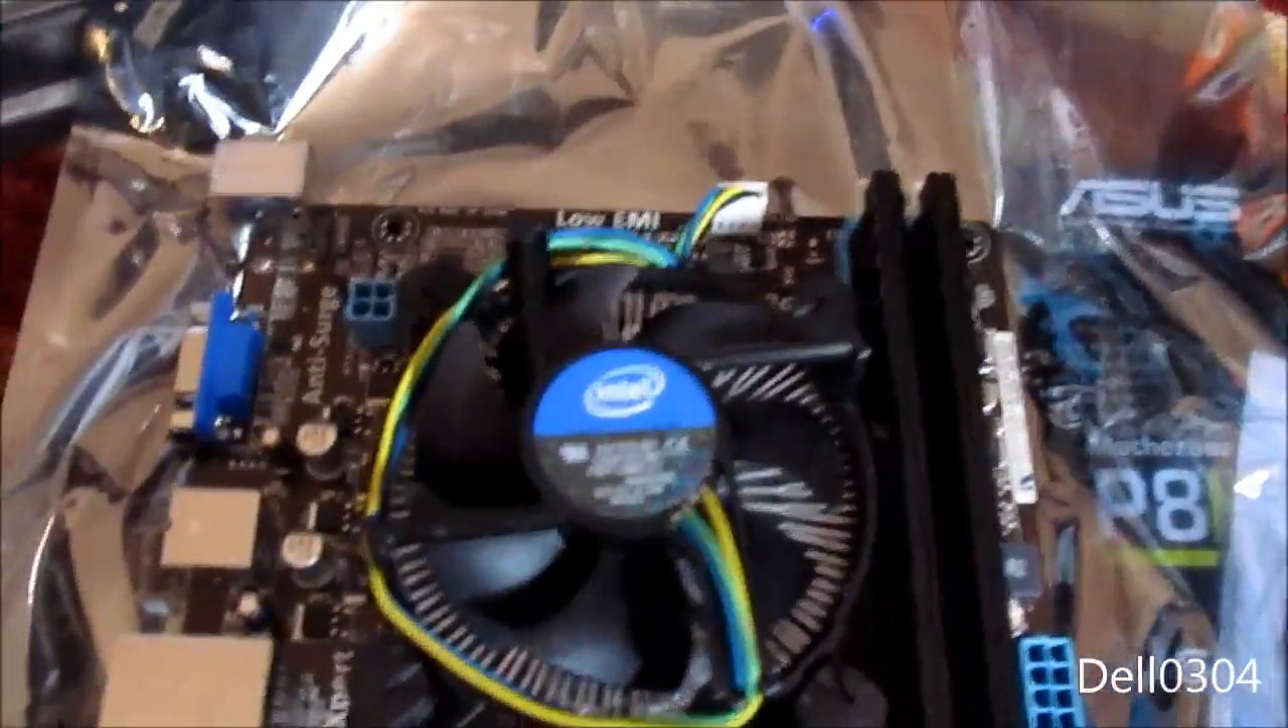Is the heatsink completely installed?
Yes.